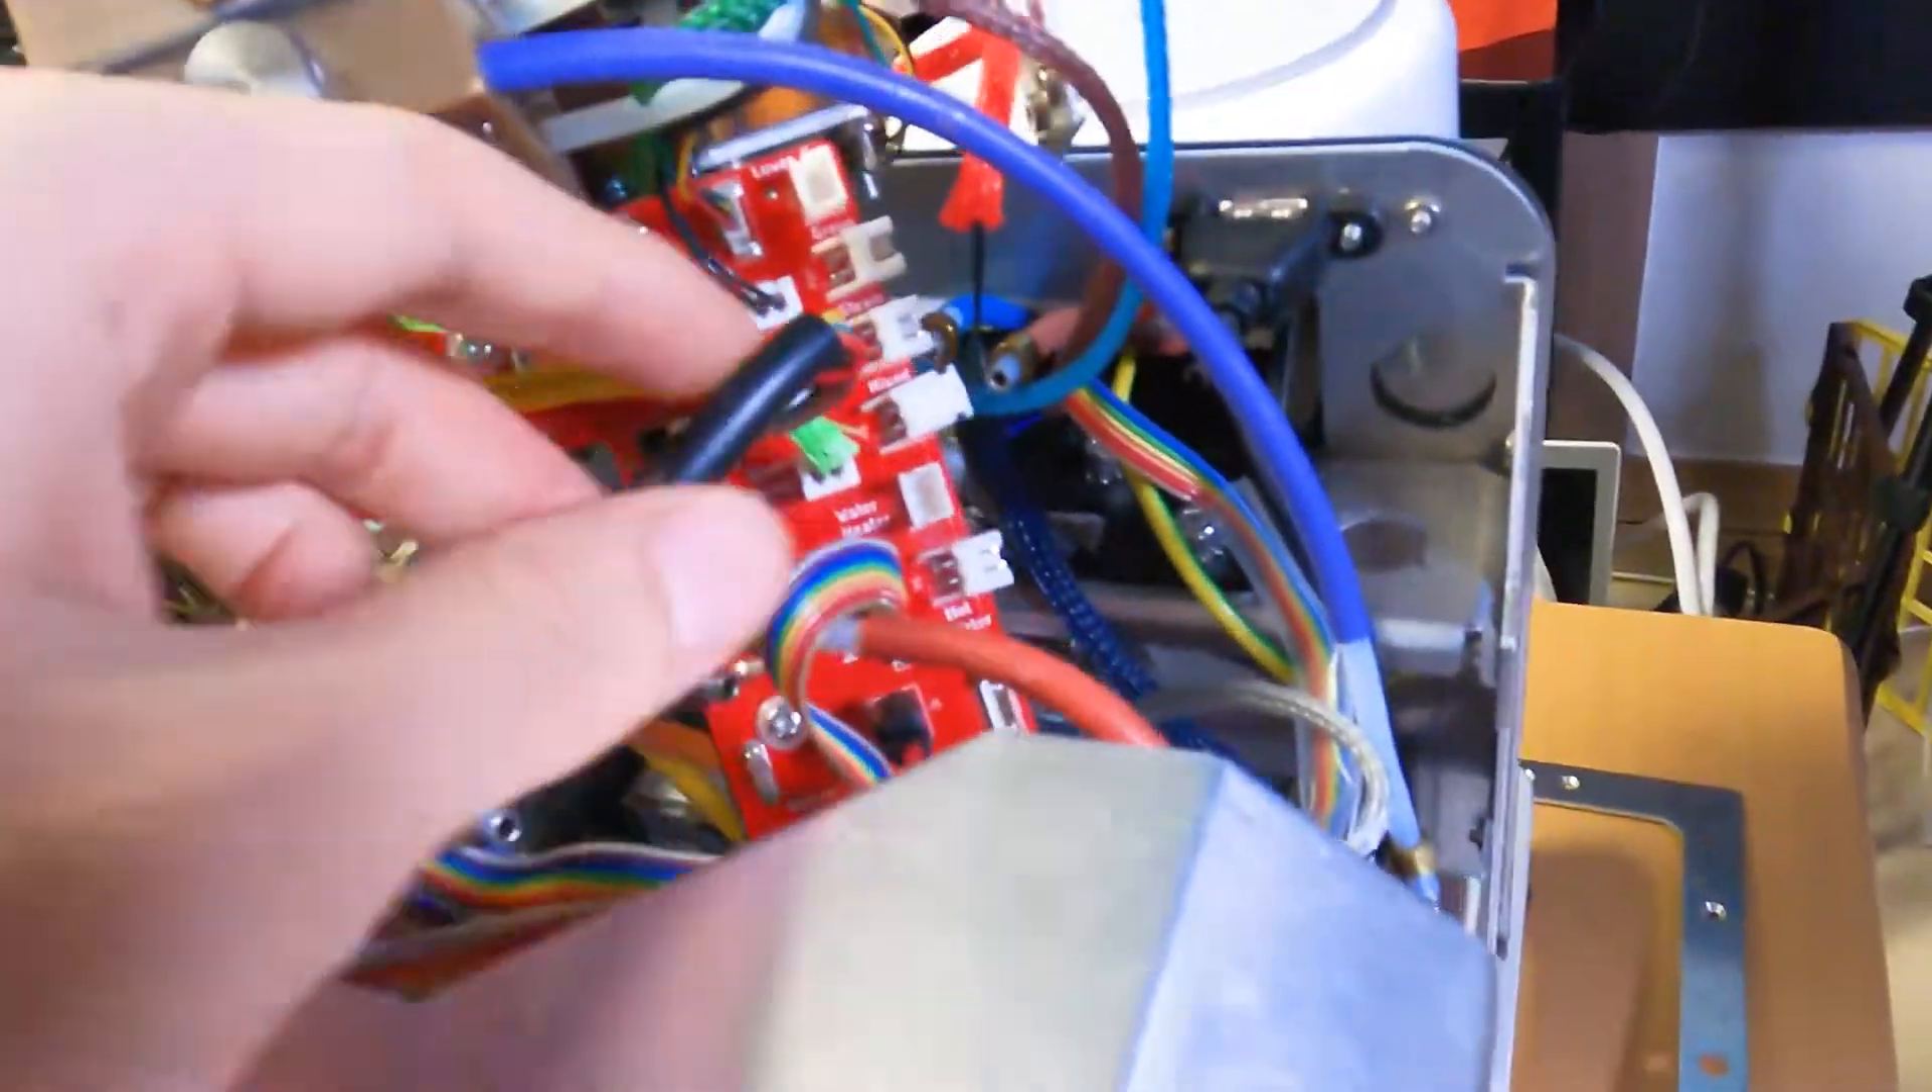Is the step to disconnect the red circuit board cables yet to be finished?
Yes.